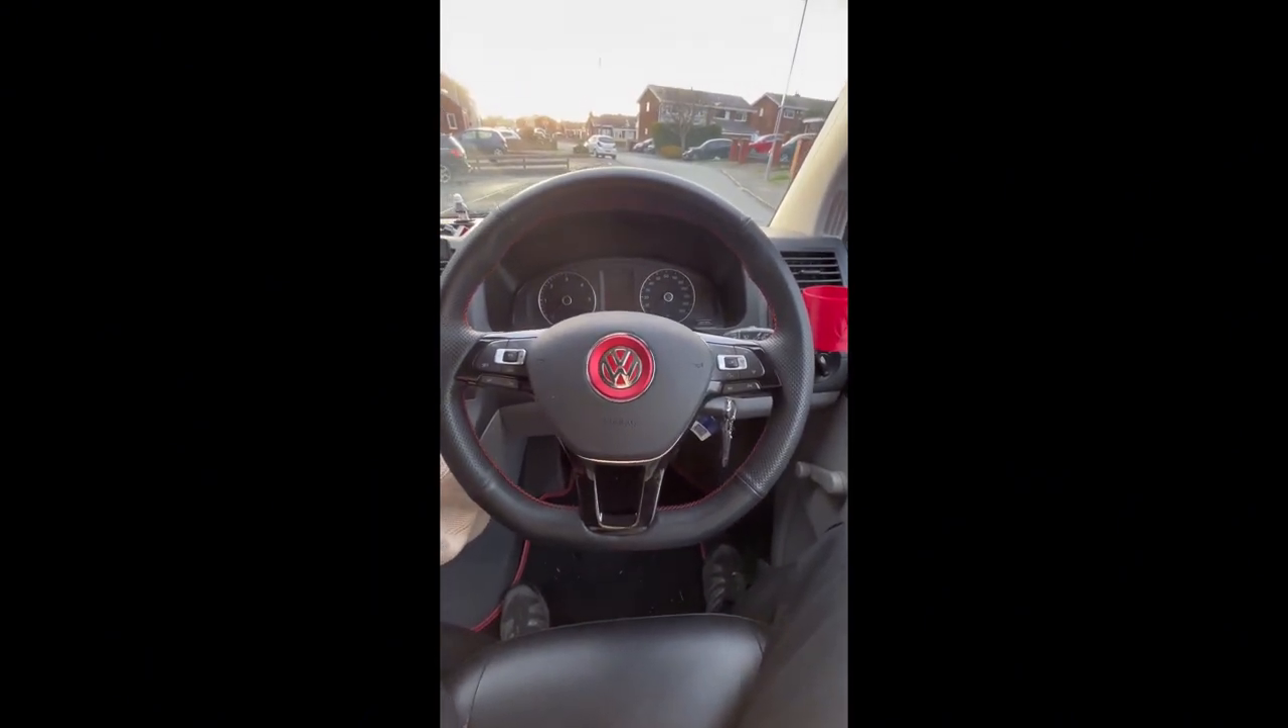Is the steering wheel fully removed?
No.